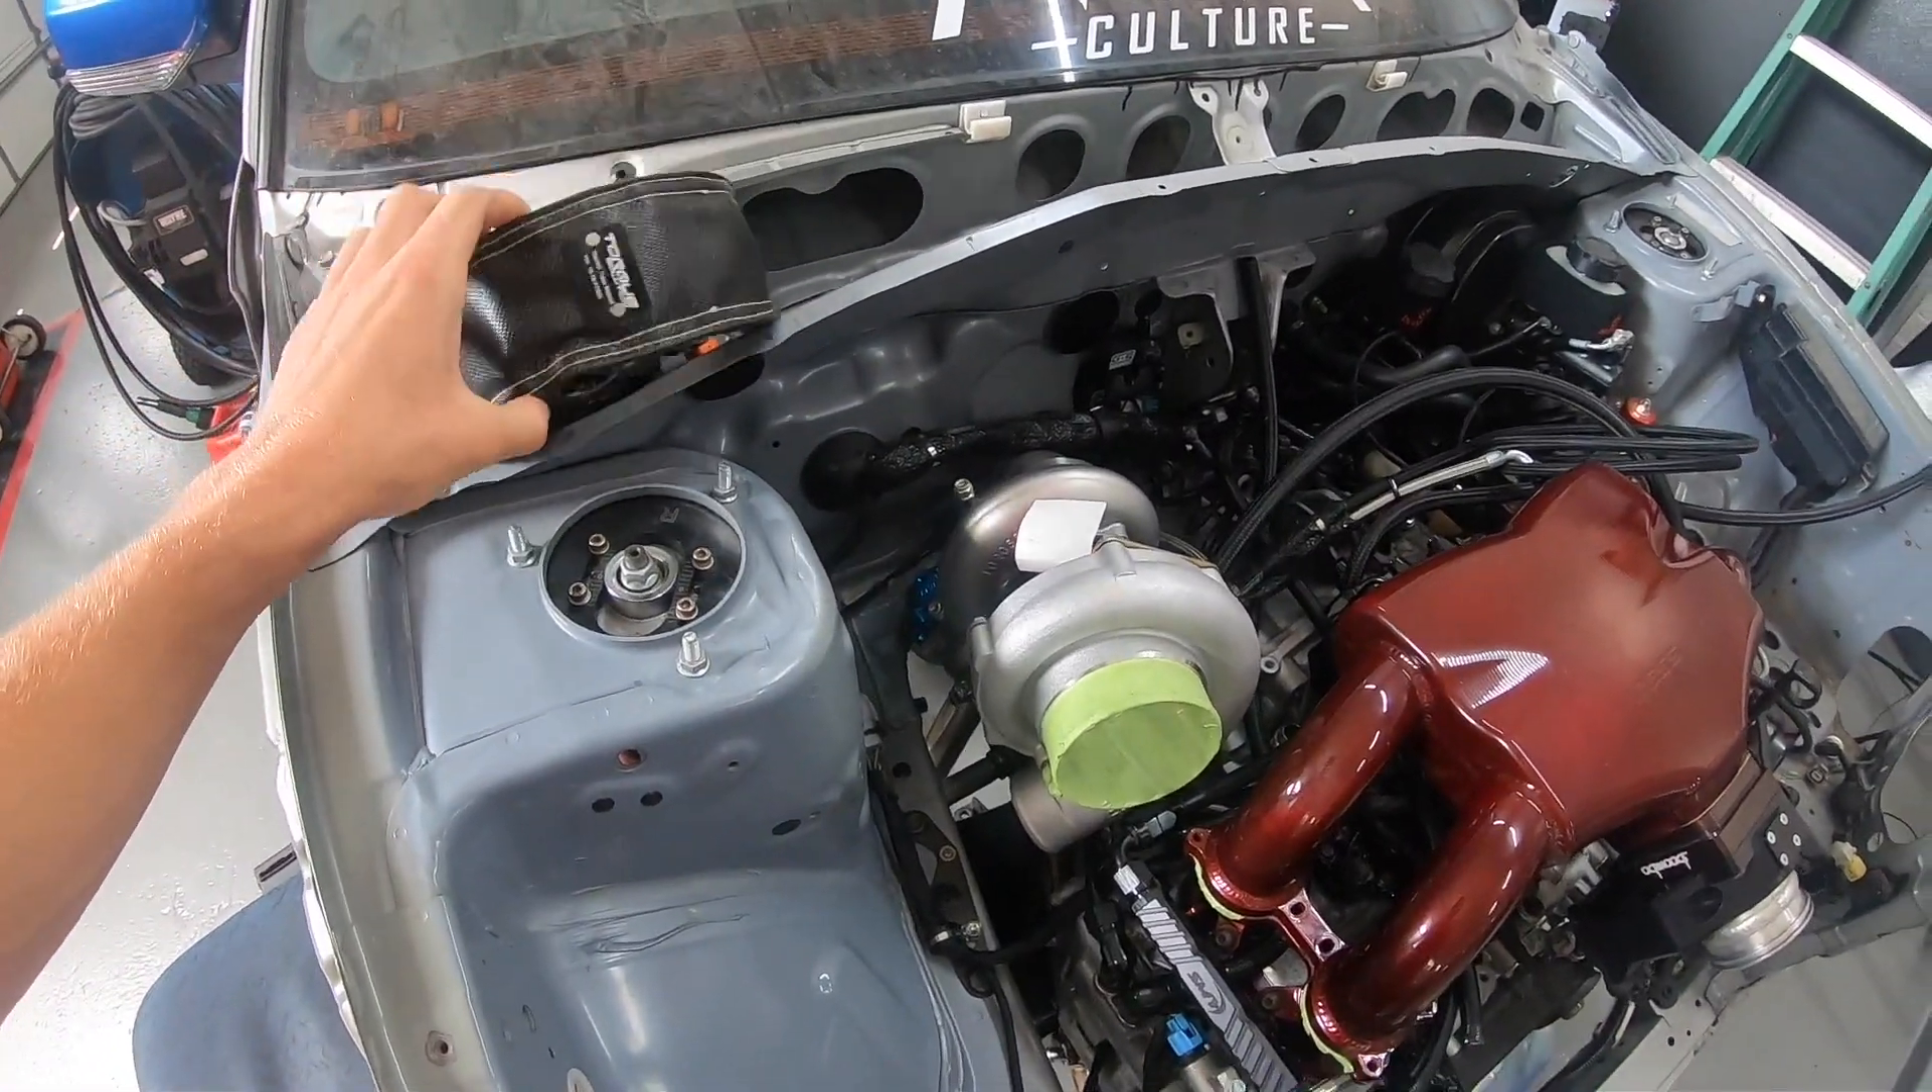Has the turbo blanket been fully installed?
No.